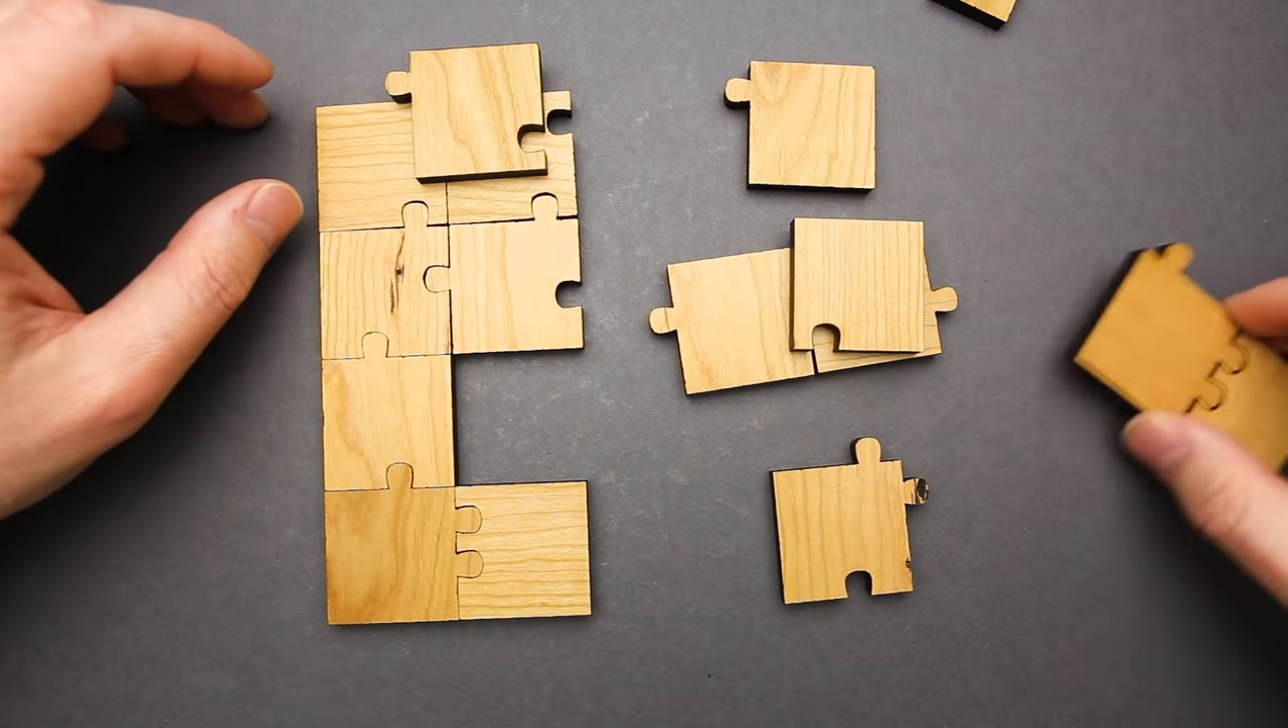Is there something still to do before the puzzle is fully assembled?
Yes.